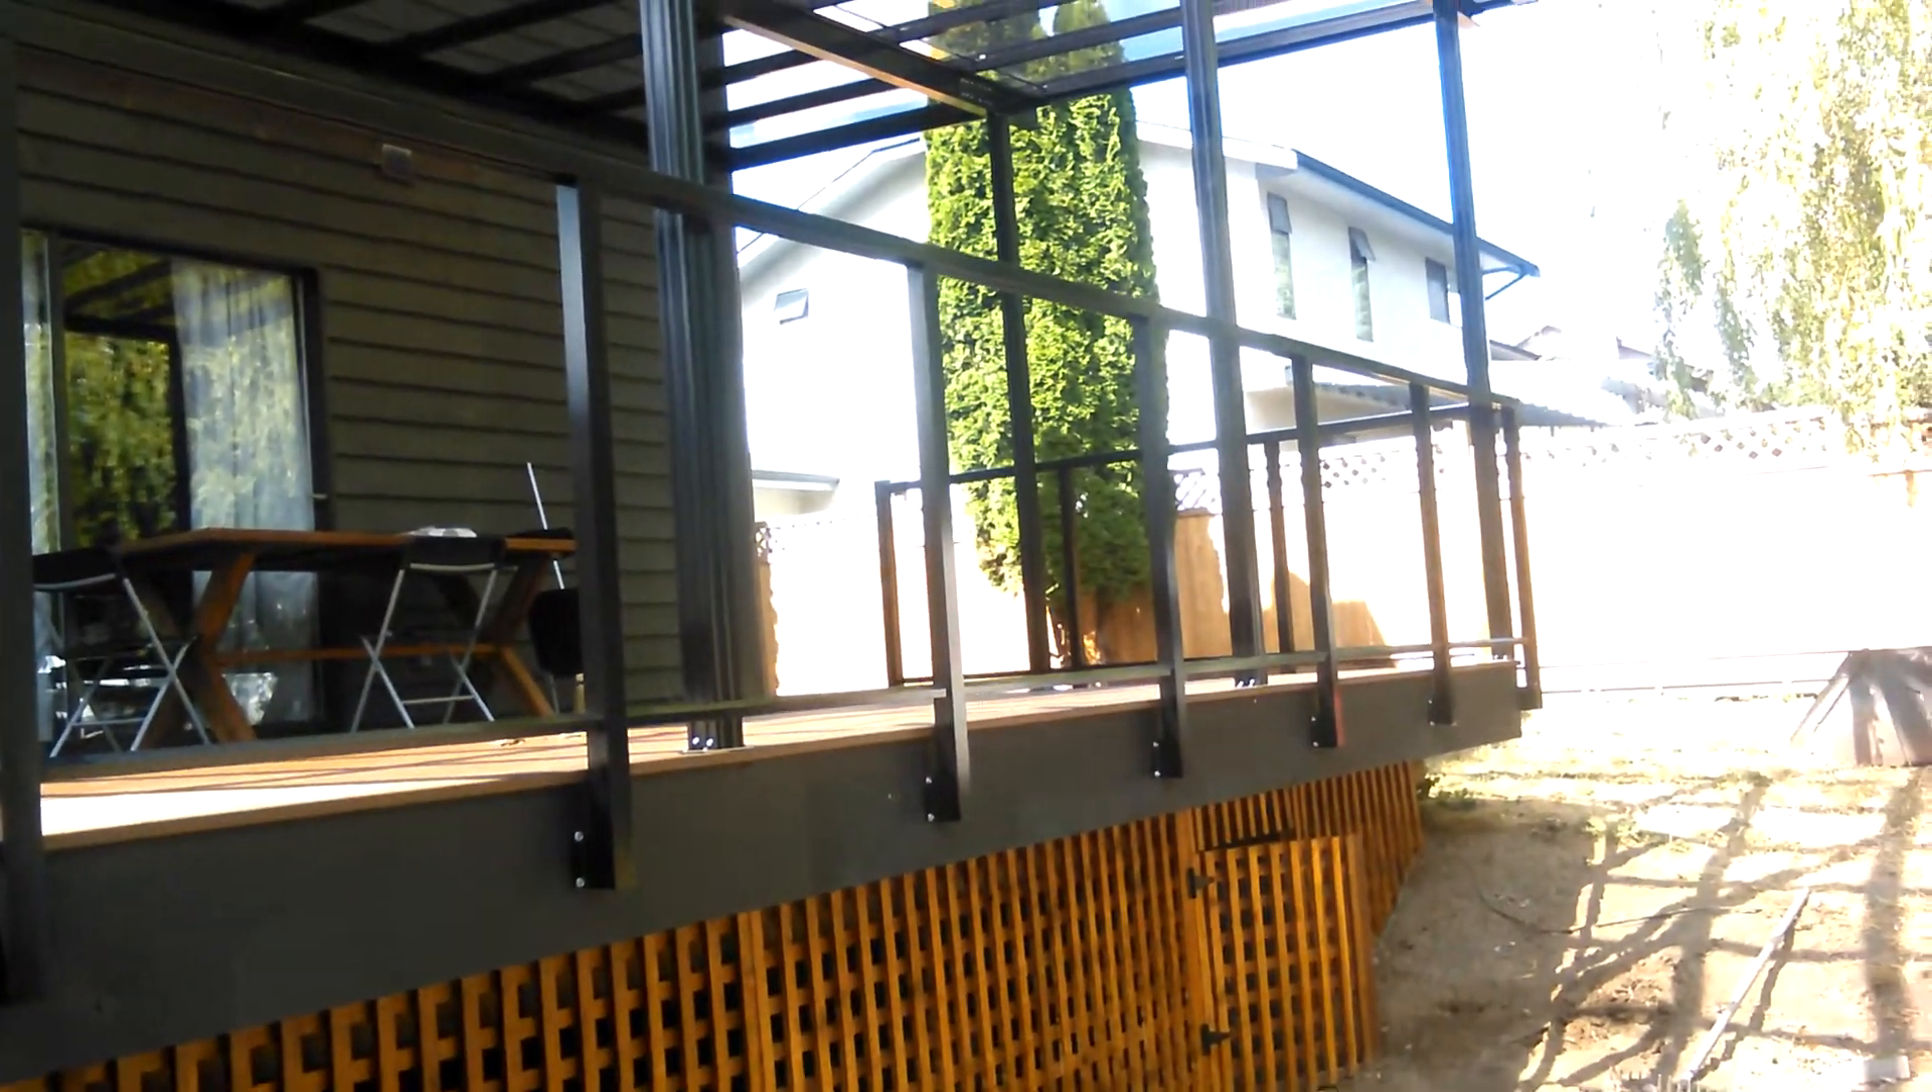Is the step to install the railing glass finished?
No.